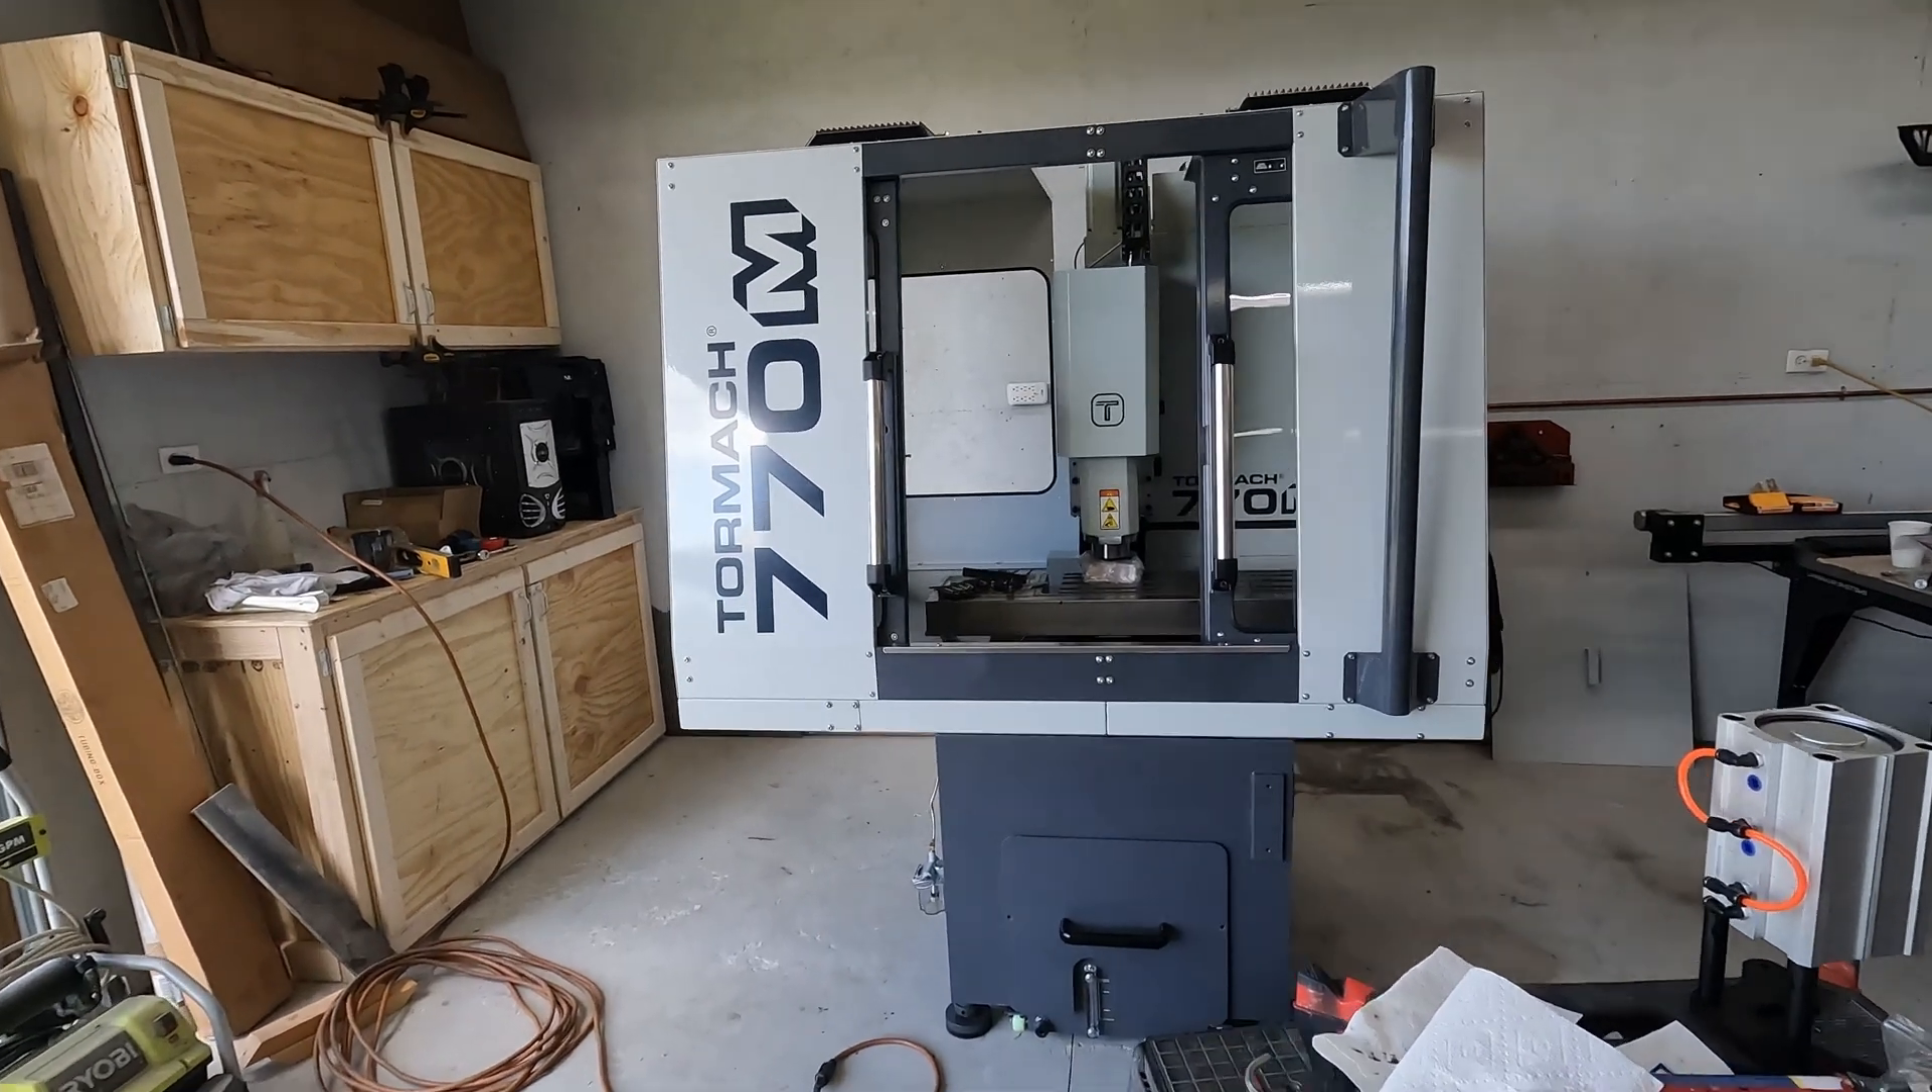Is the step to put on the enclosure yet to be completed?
No.